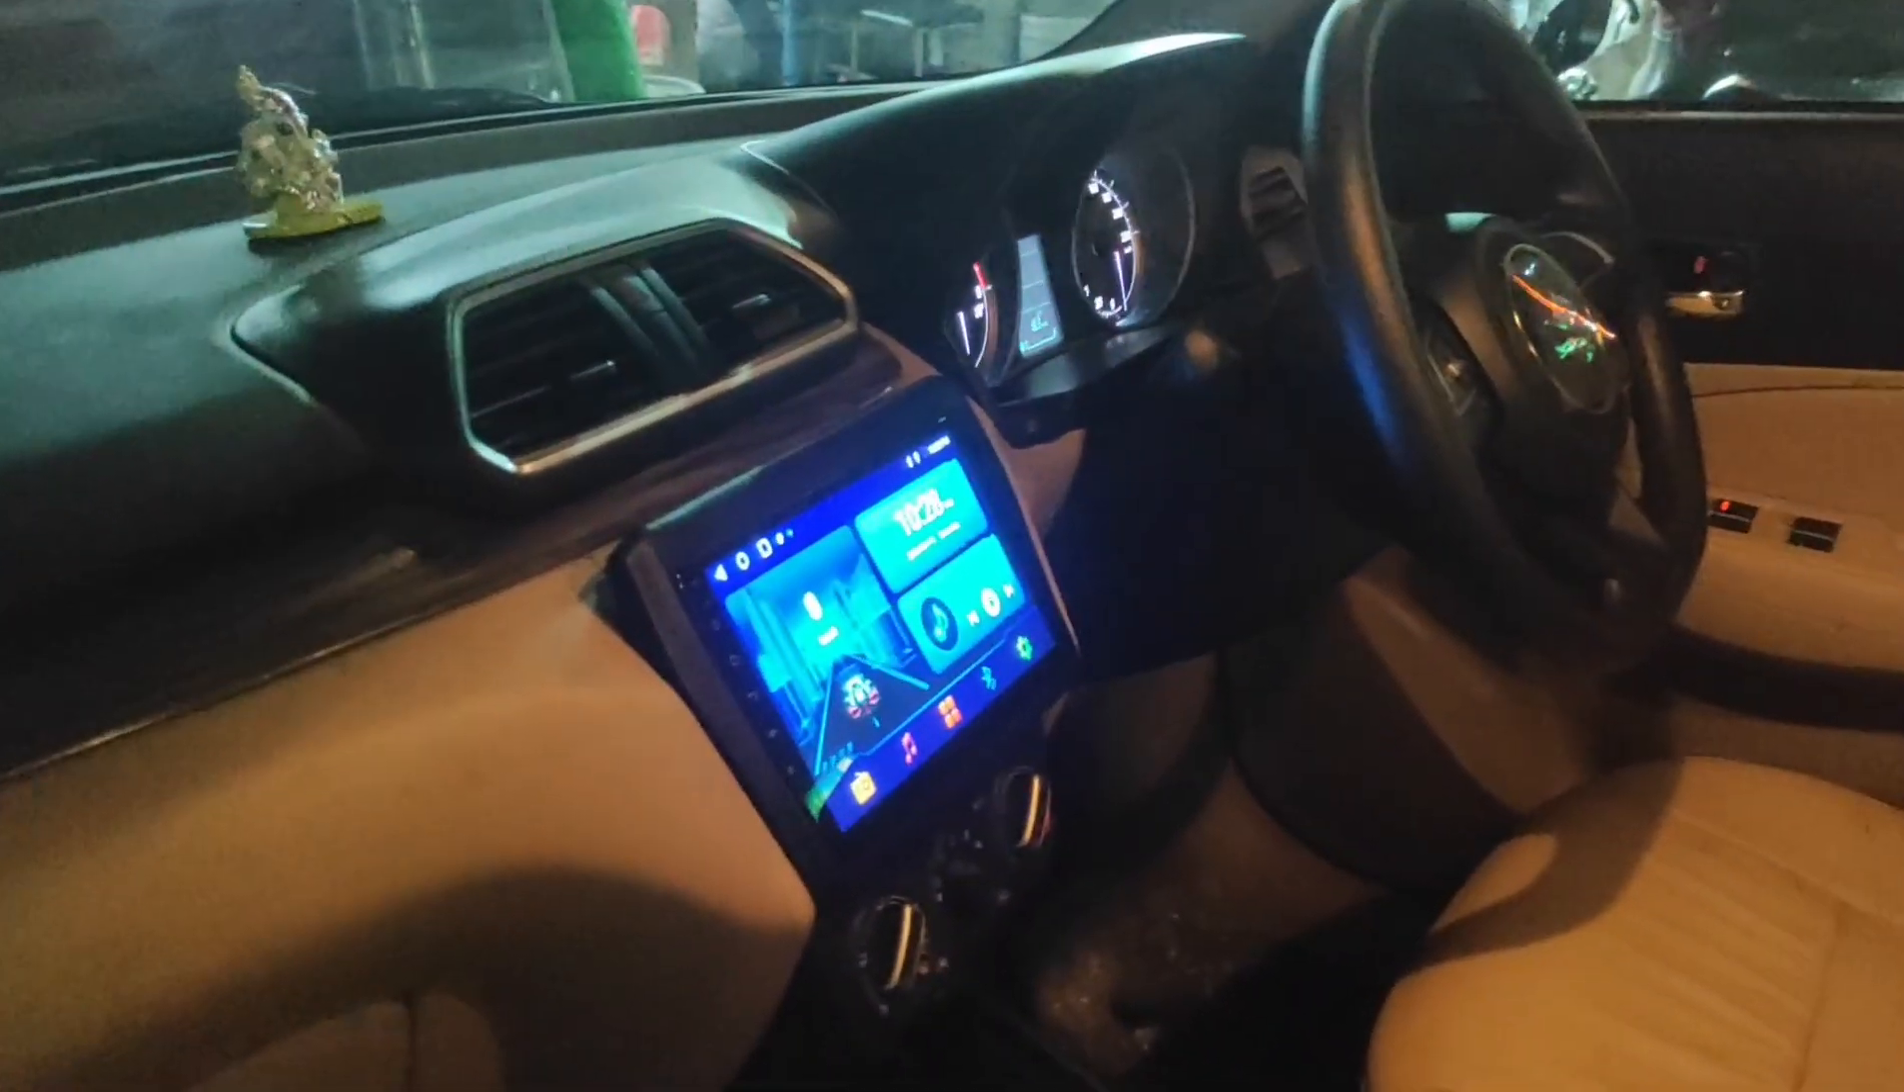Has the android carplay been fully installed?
Yes.